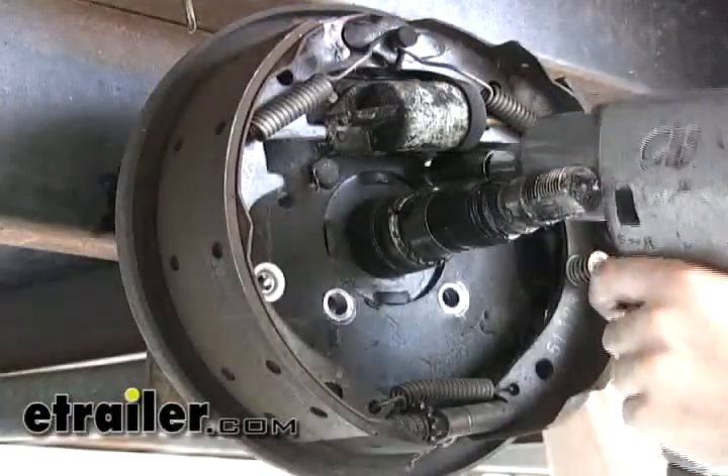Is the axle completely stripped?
No.